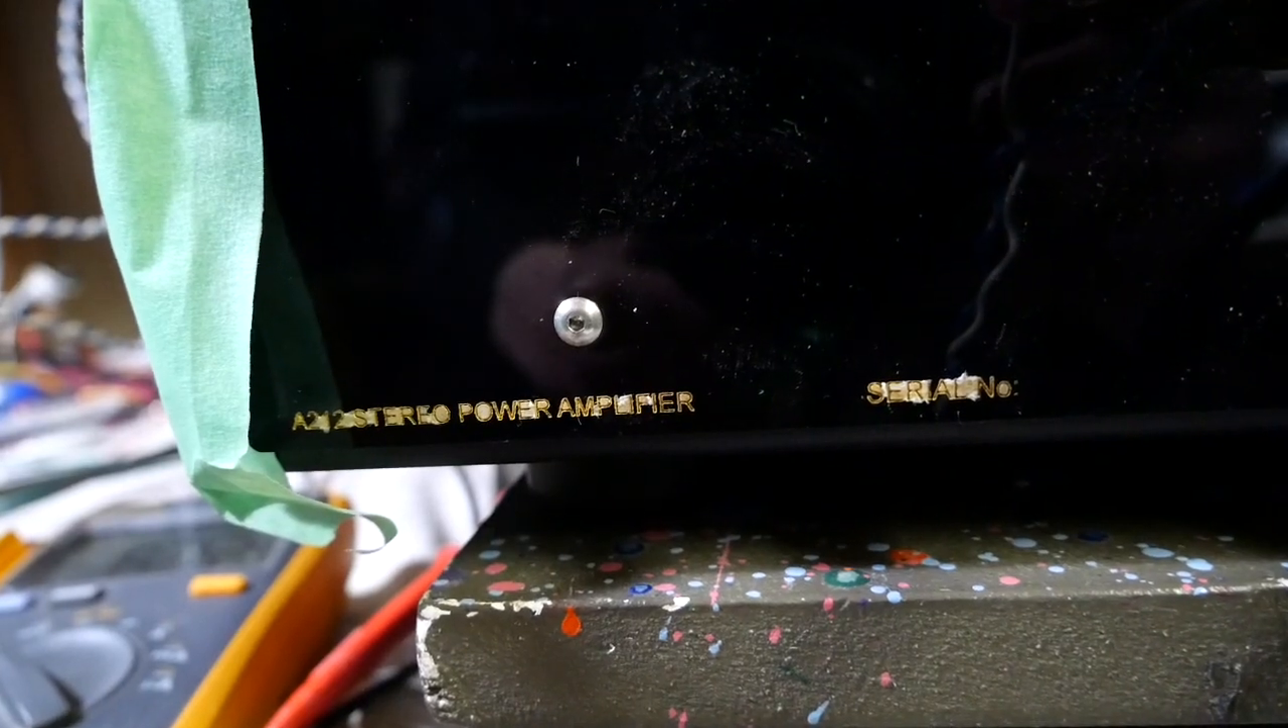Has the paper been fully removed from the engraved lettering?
No.